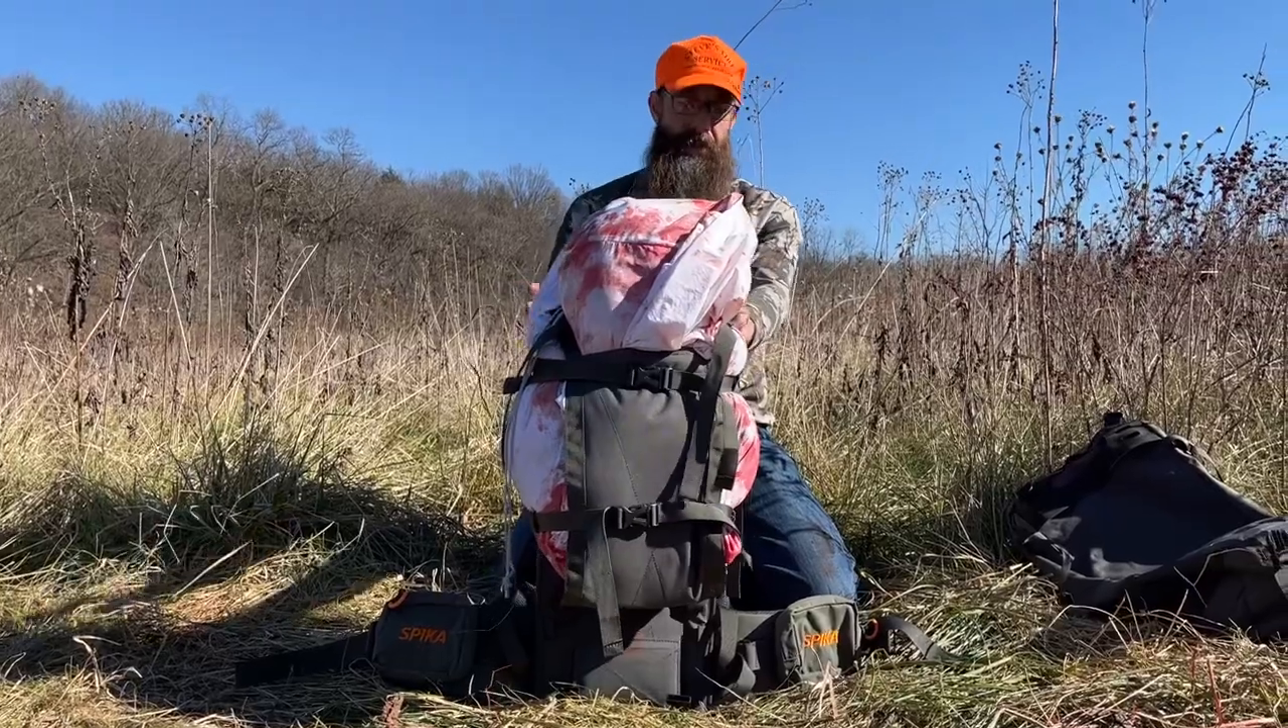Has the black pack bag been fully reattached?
No.